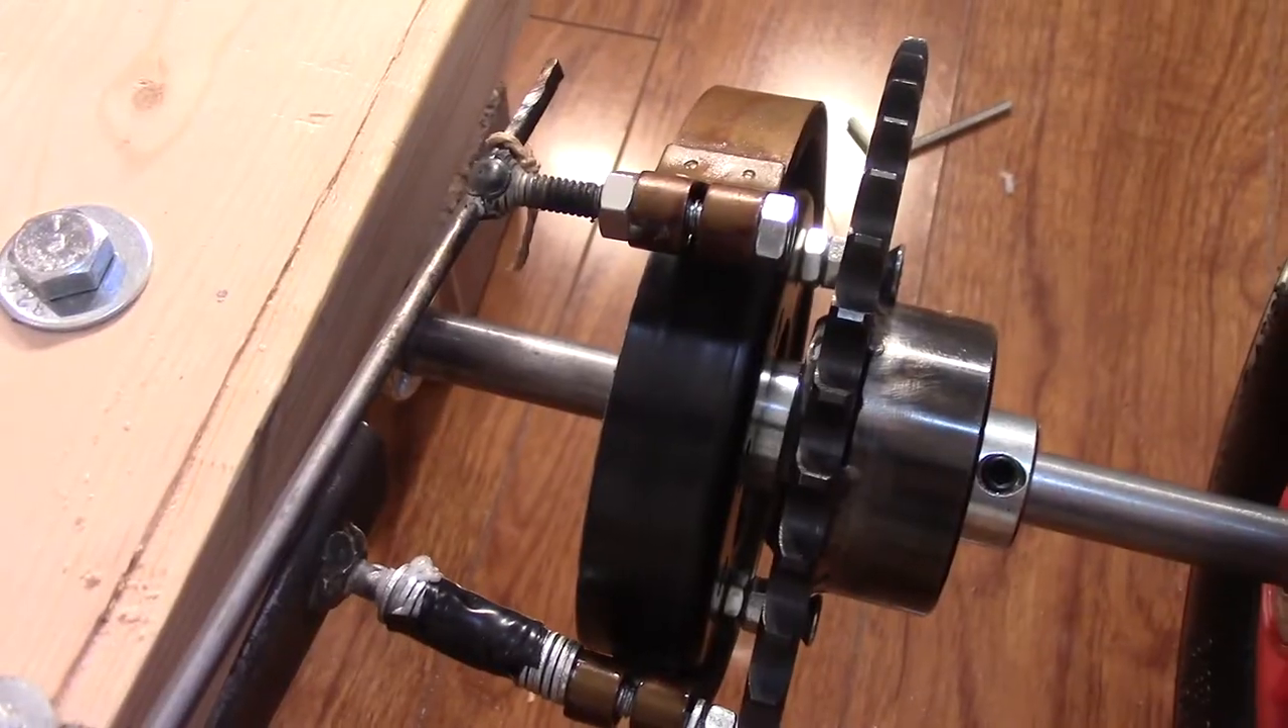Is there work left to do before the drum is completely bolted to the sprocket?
No.